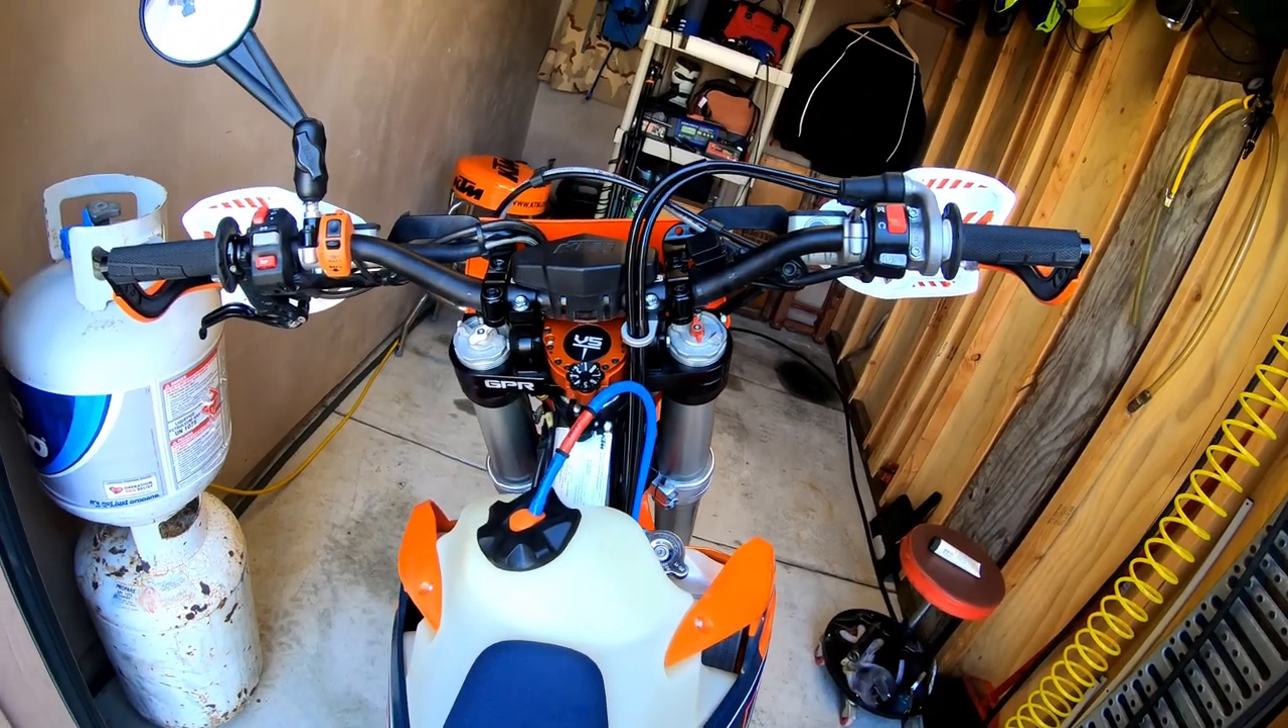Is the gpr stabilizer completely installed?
Yes.